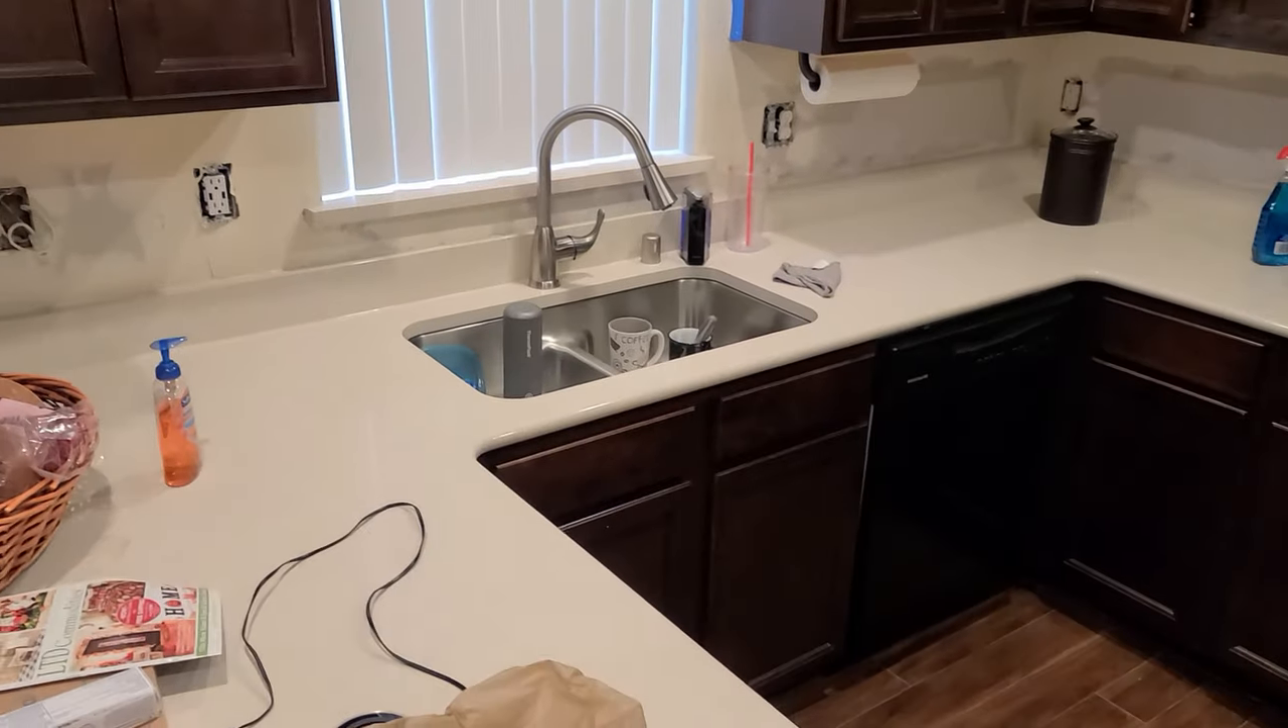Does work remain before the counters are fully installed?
No.